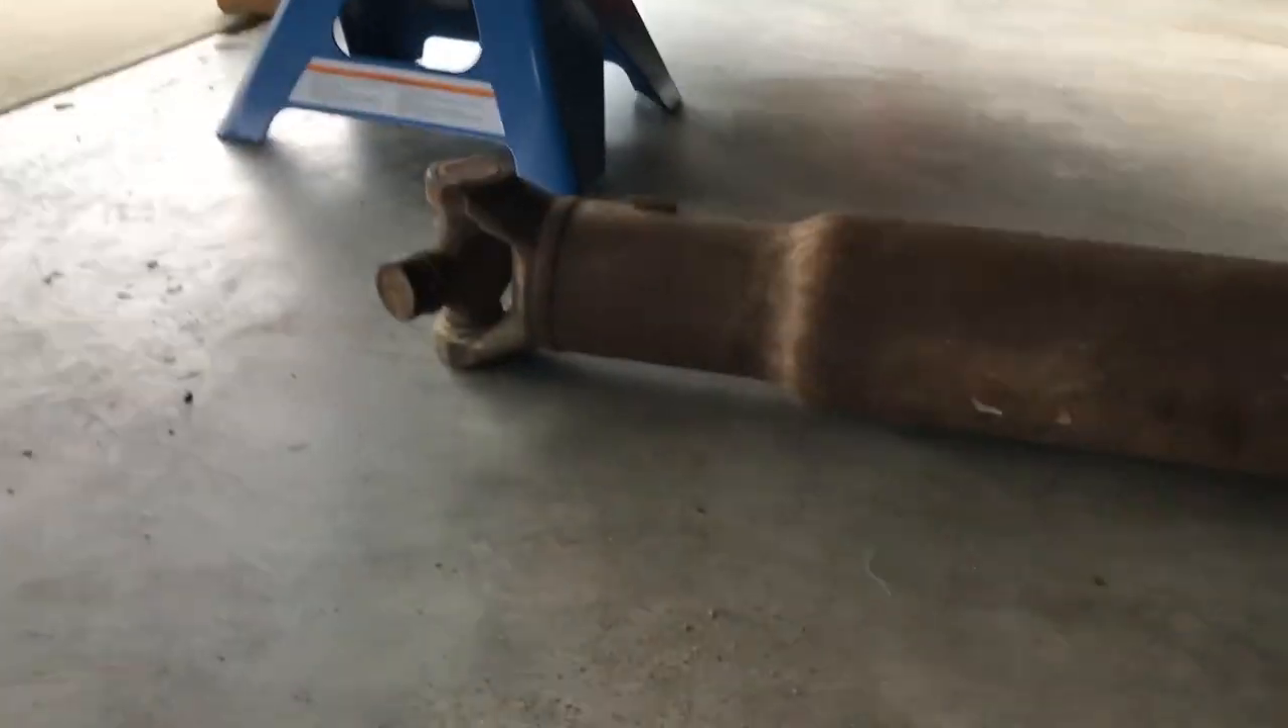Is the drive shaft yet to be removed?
No.